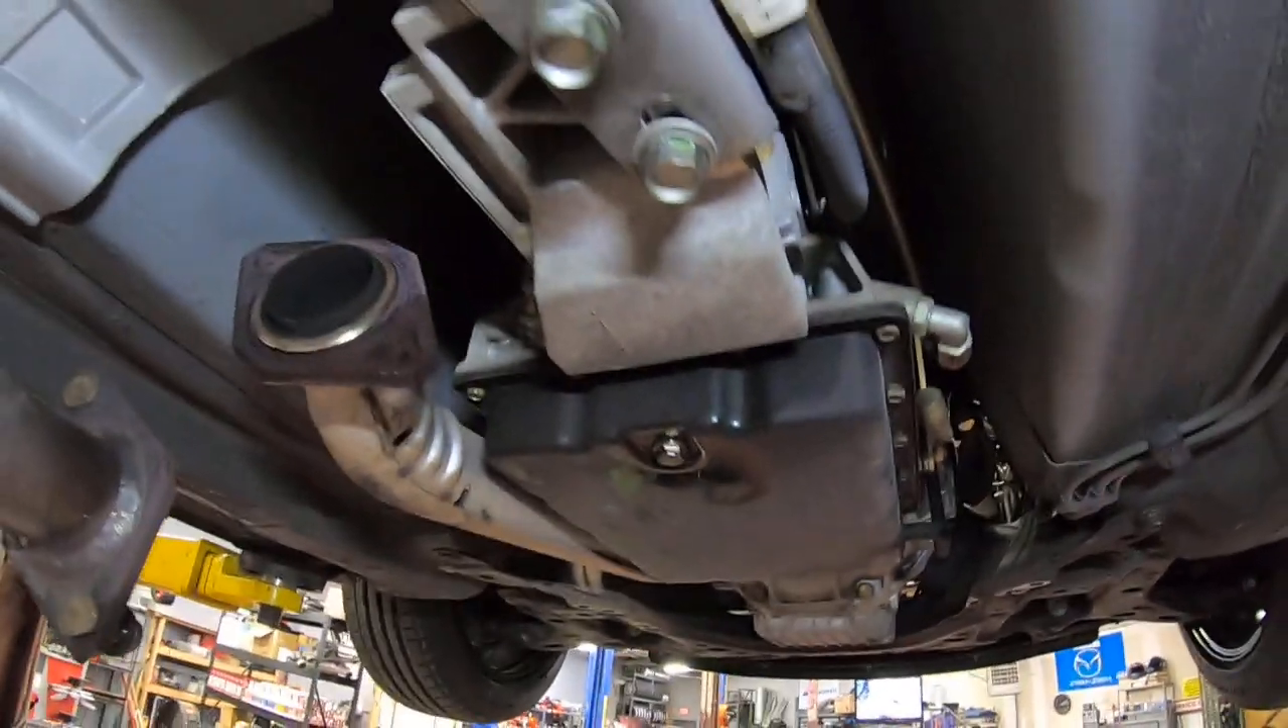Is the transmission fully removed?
No.